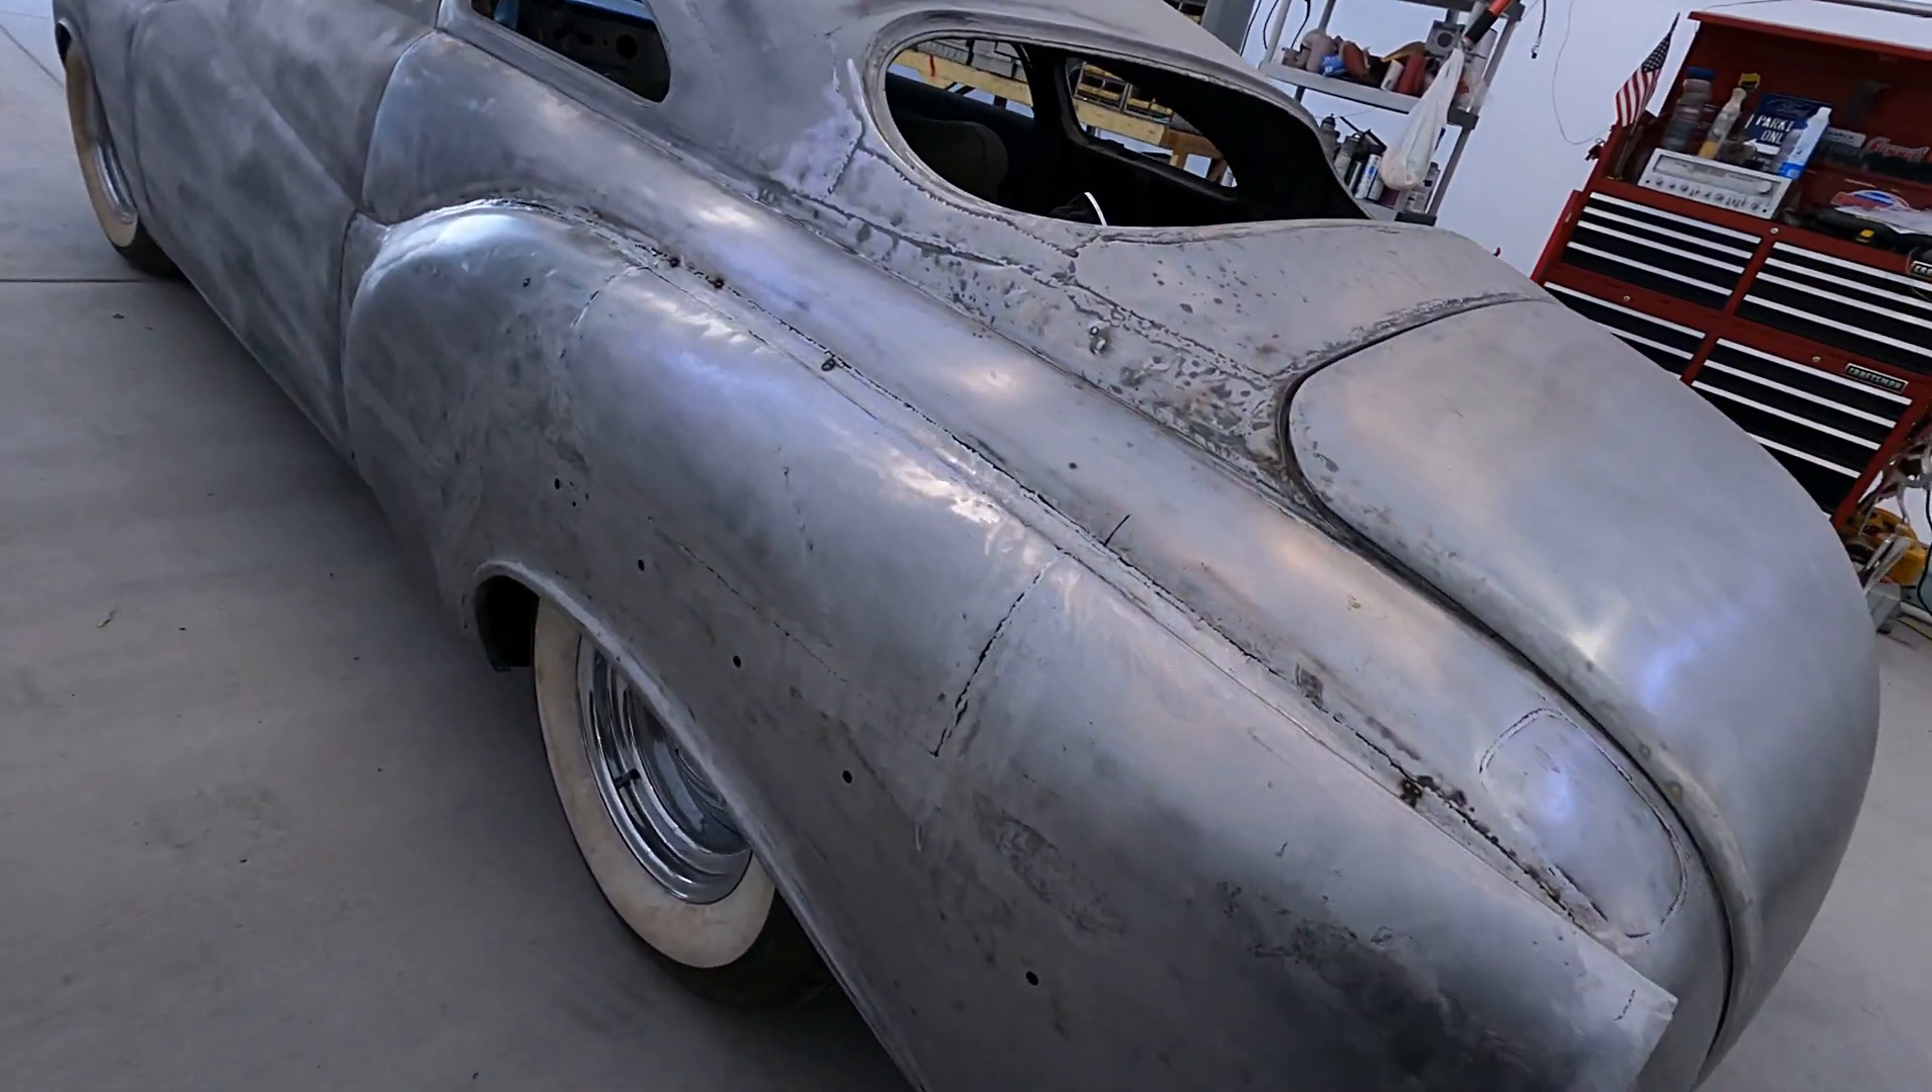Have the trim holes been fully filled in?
No.